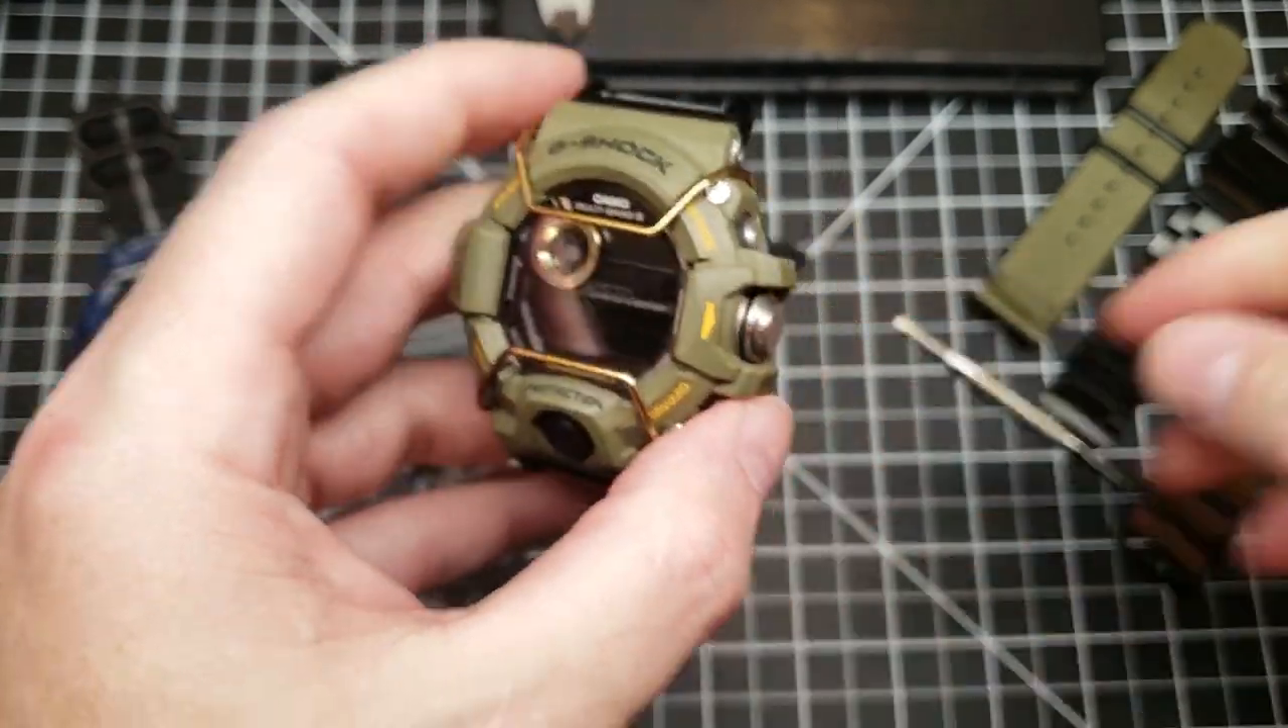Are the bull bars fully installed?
Yes.